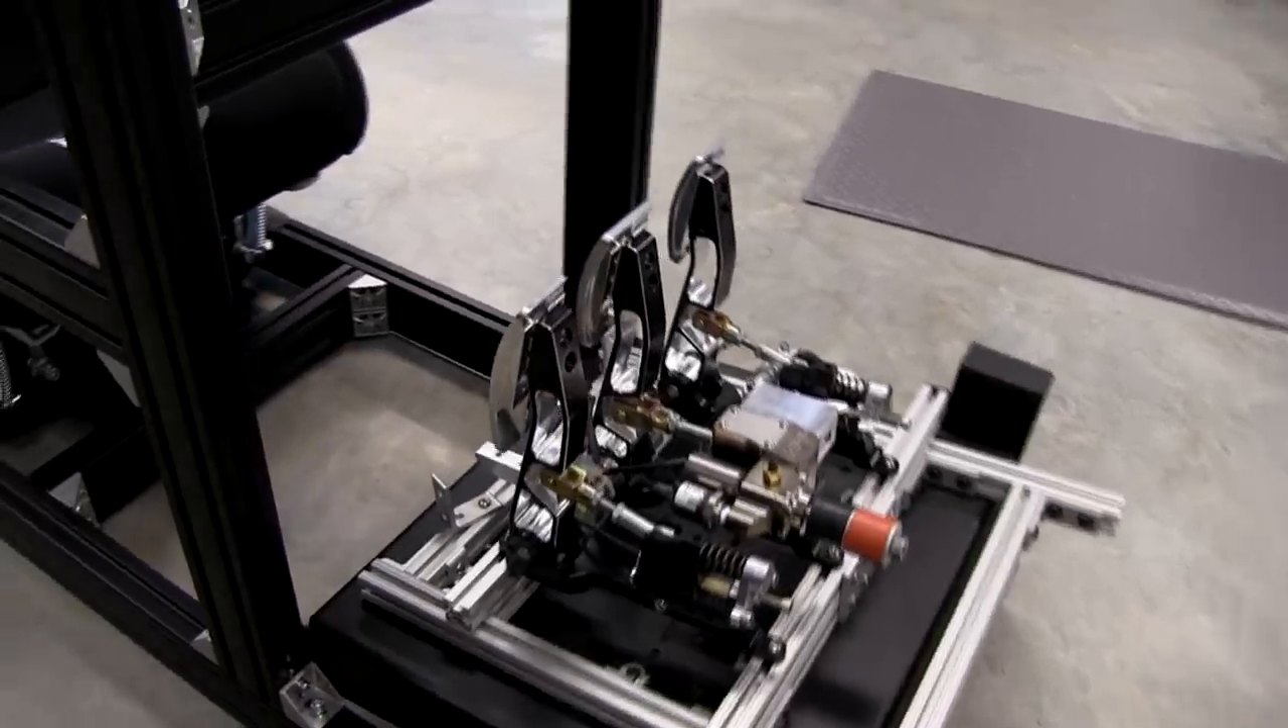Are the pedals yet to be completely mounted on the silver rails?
No.